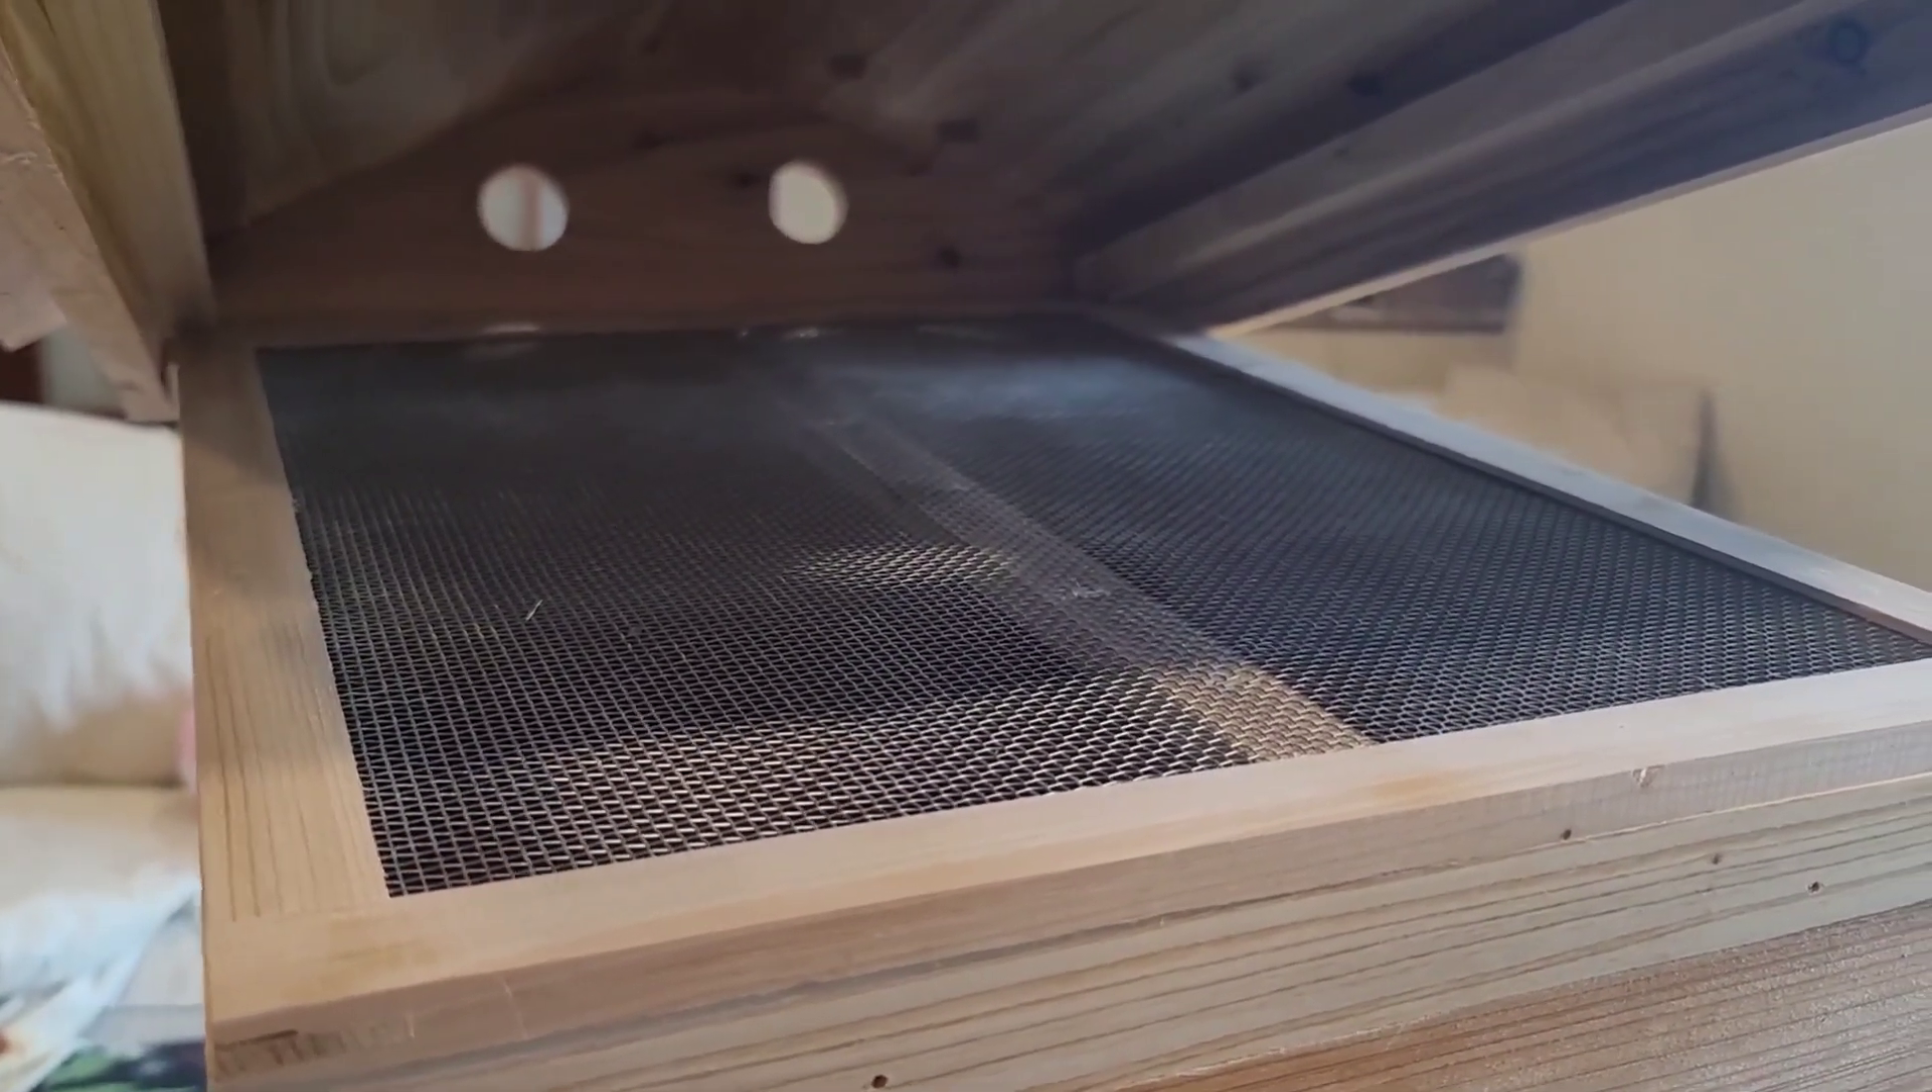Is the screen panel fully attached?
Yes.